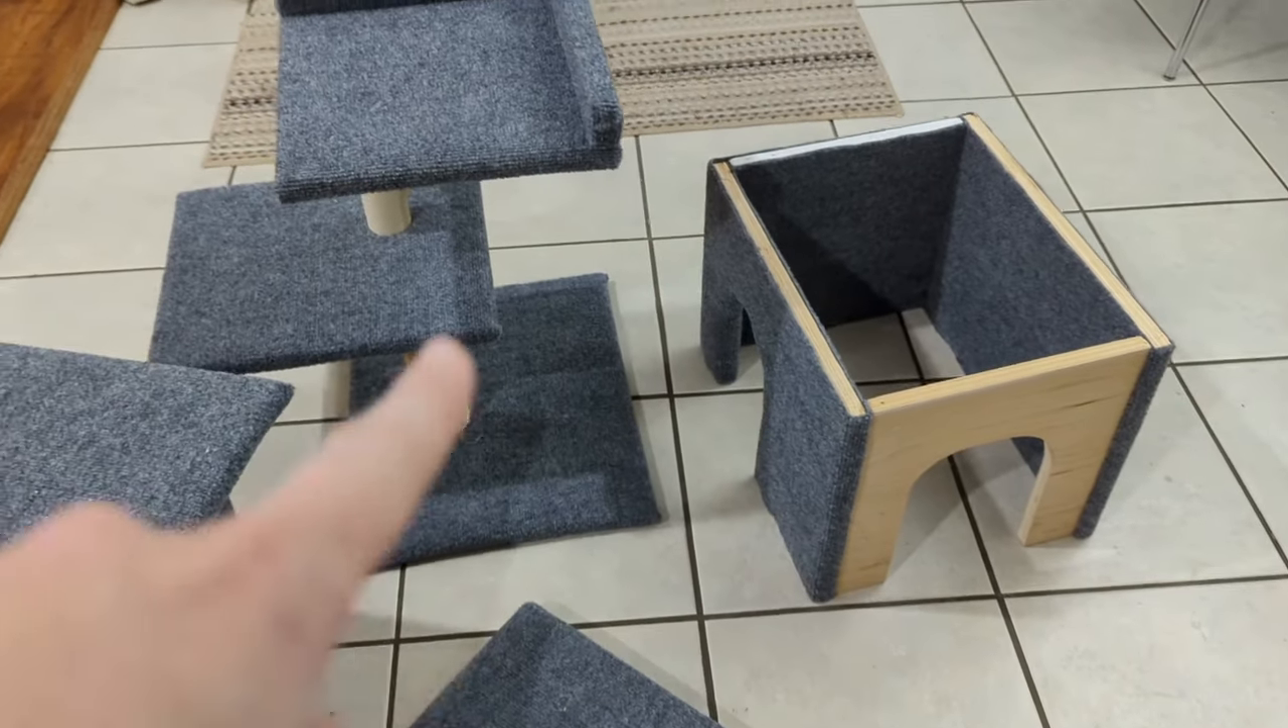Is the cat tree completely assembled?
No.